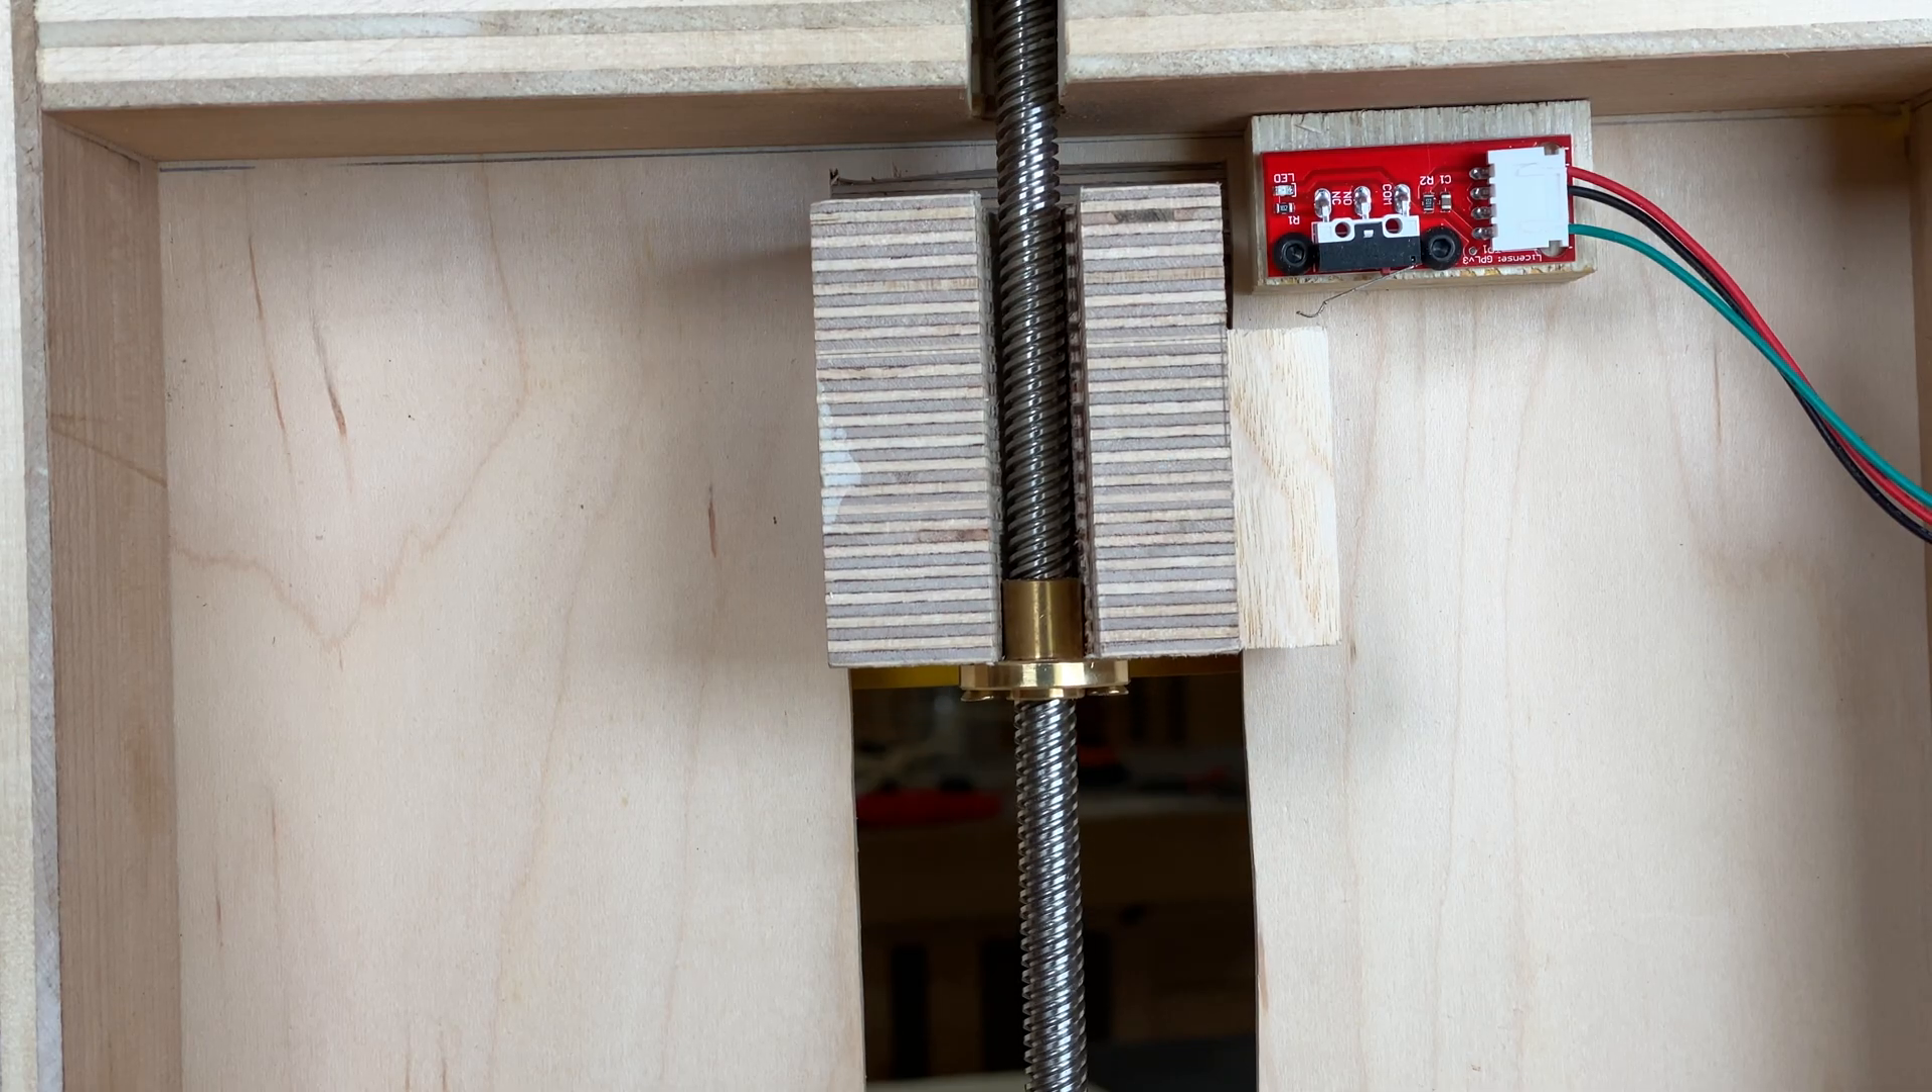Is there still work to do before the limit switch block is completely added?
No.